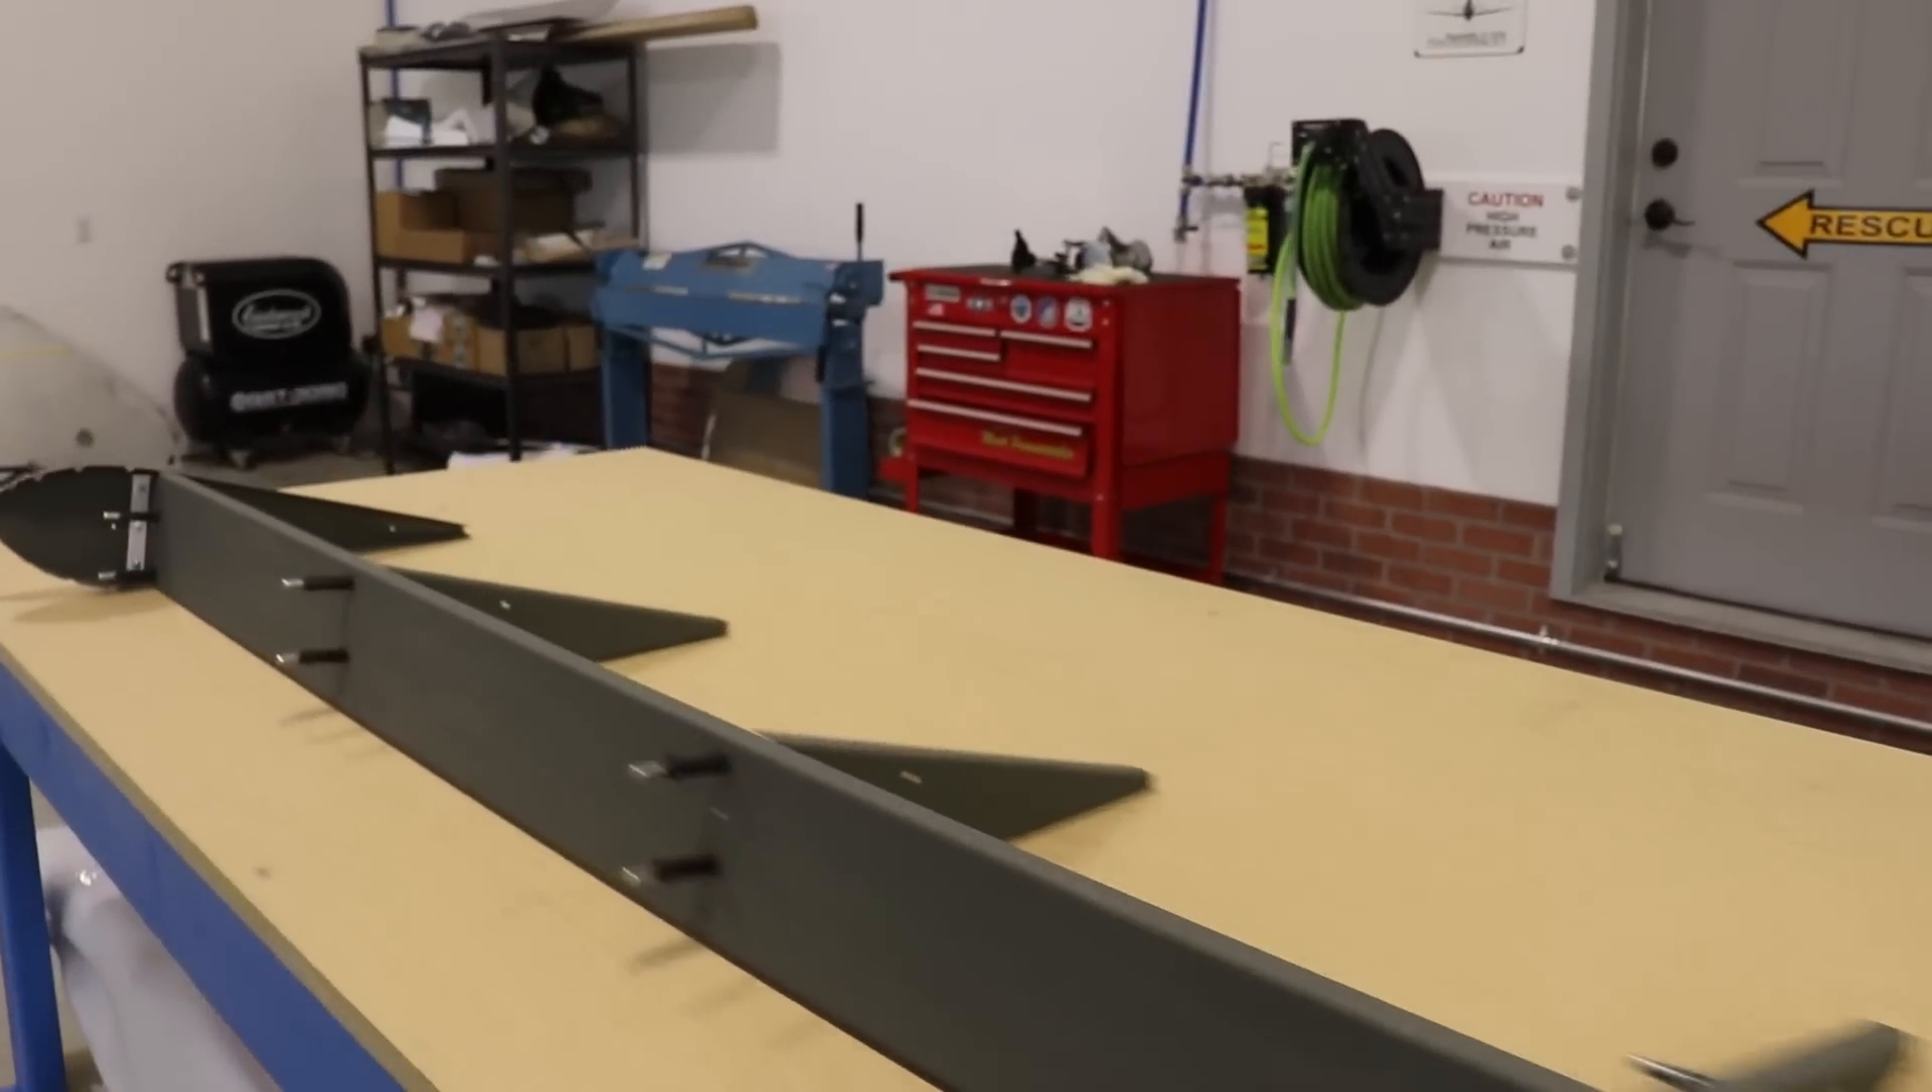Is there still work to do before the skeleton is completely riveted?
Yes.